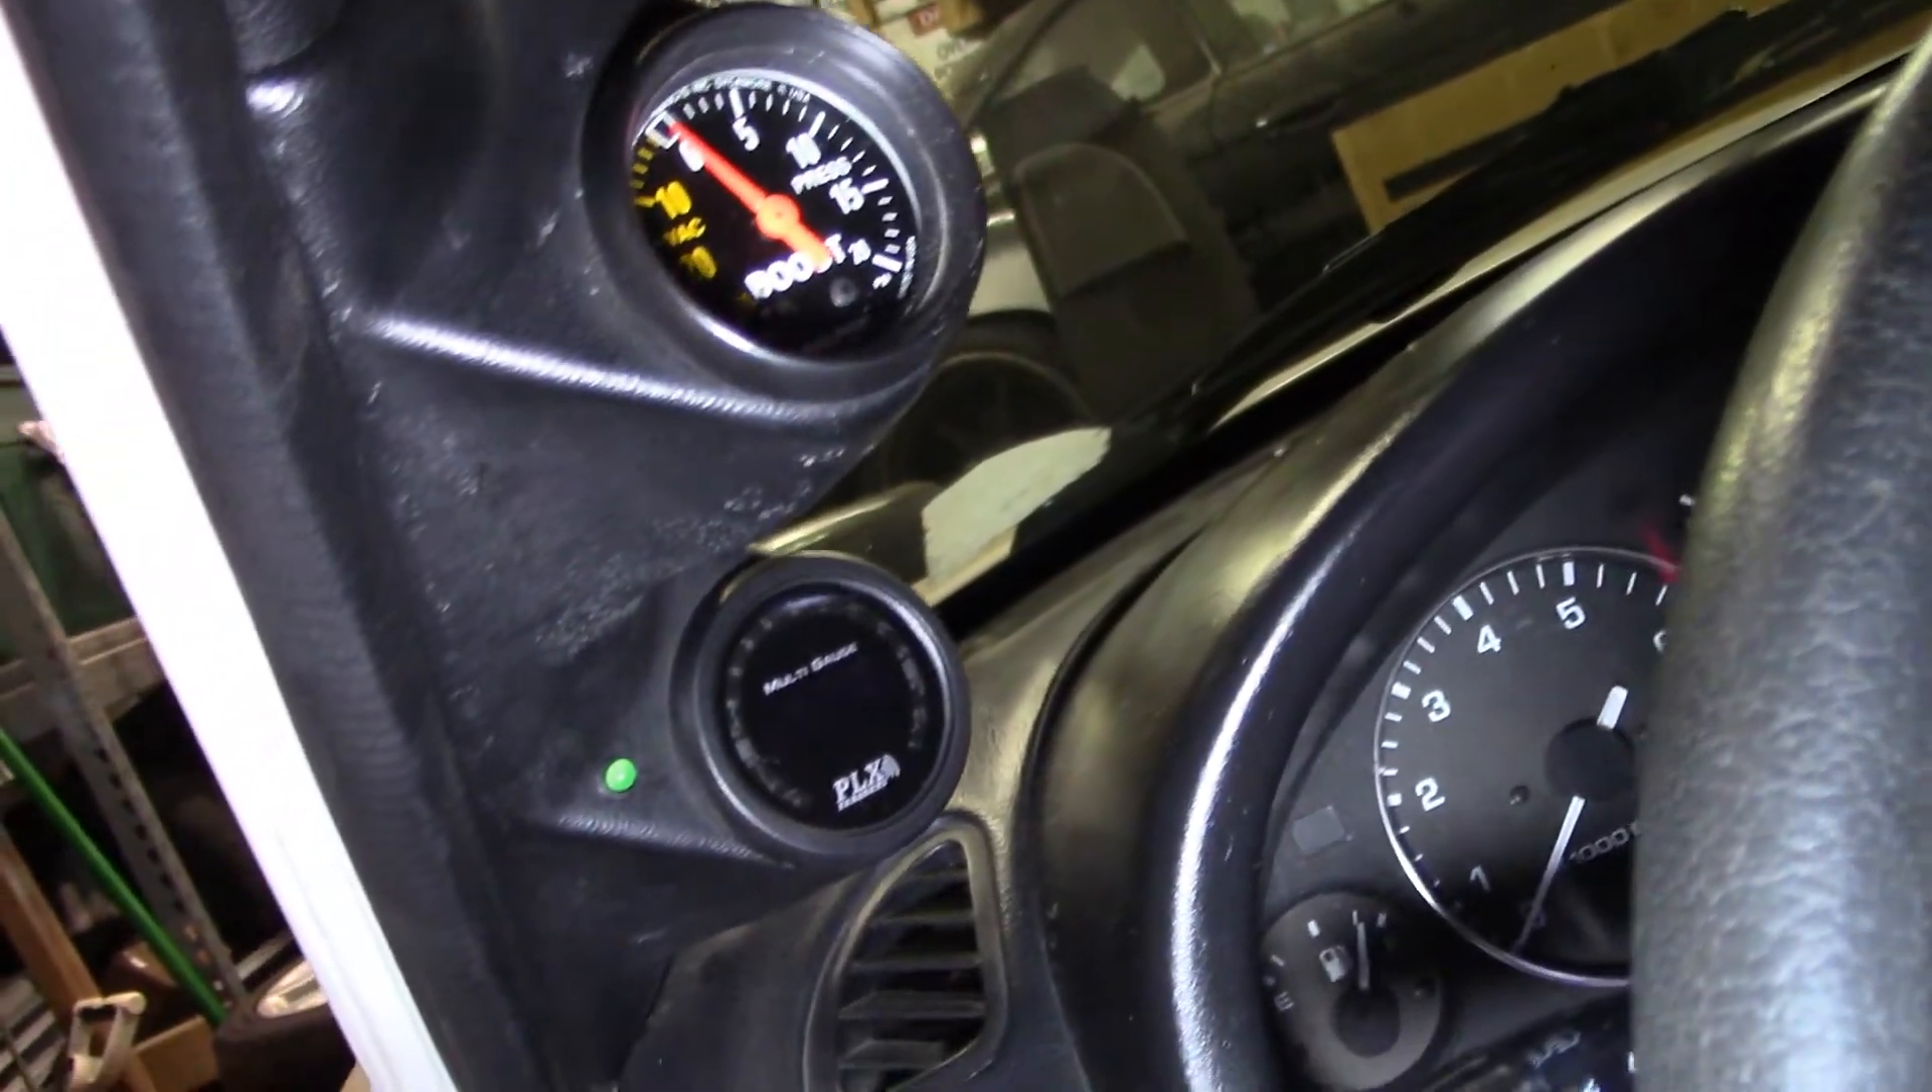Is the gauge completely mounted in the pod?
Yes.